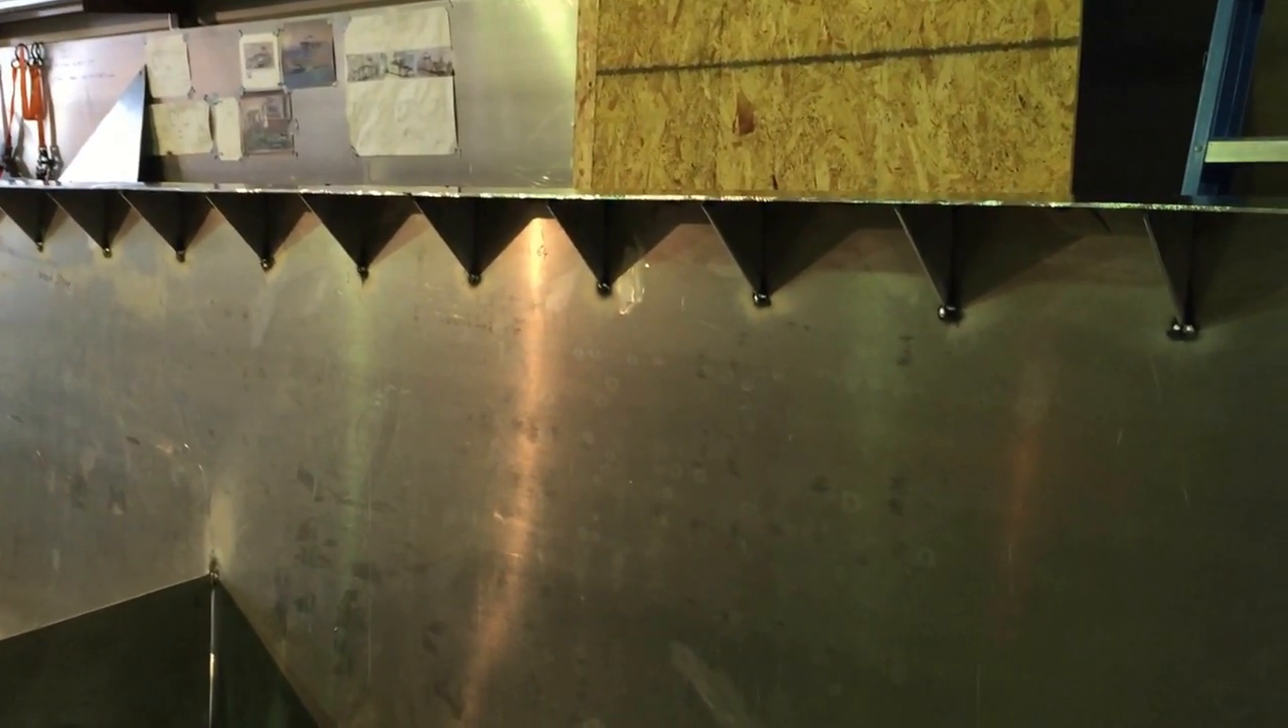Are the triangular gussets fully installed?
Yes.